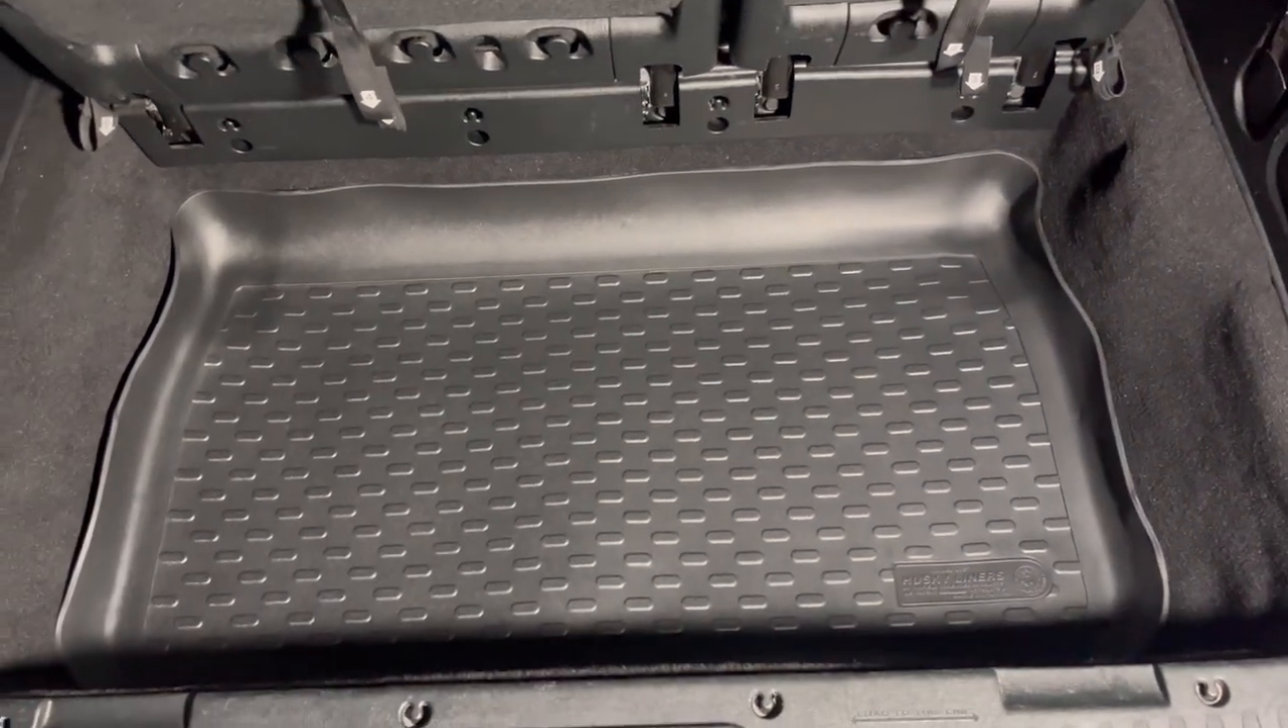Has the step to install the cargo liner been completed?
Yes.